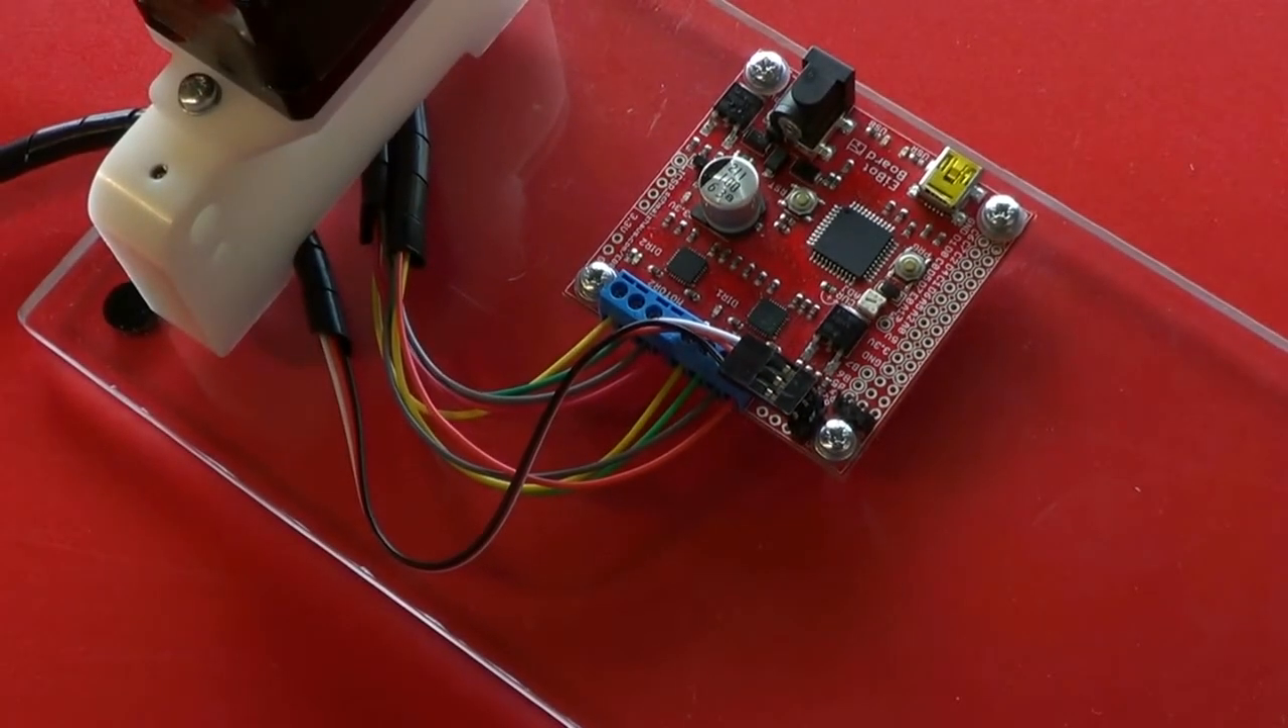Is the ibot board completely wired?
Yes.